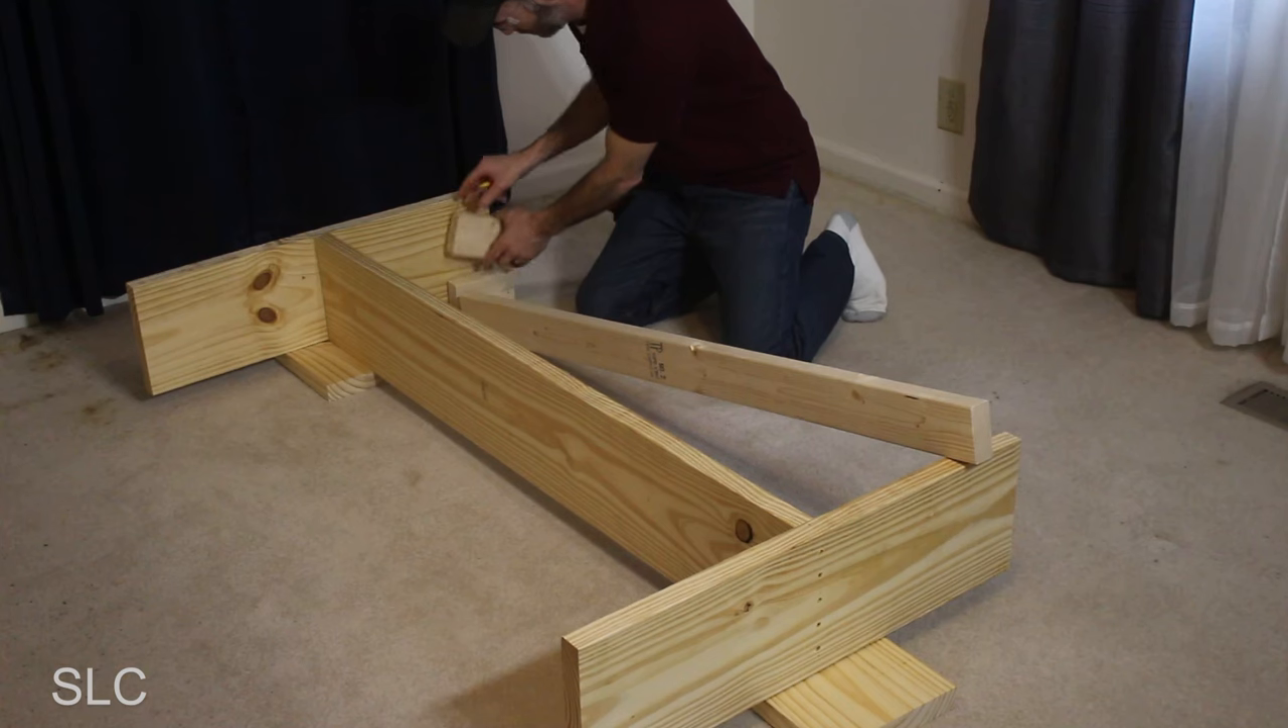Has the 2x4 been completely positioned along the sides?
No.